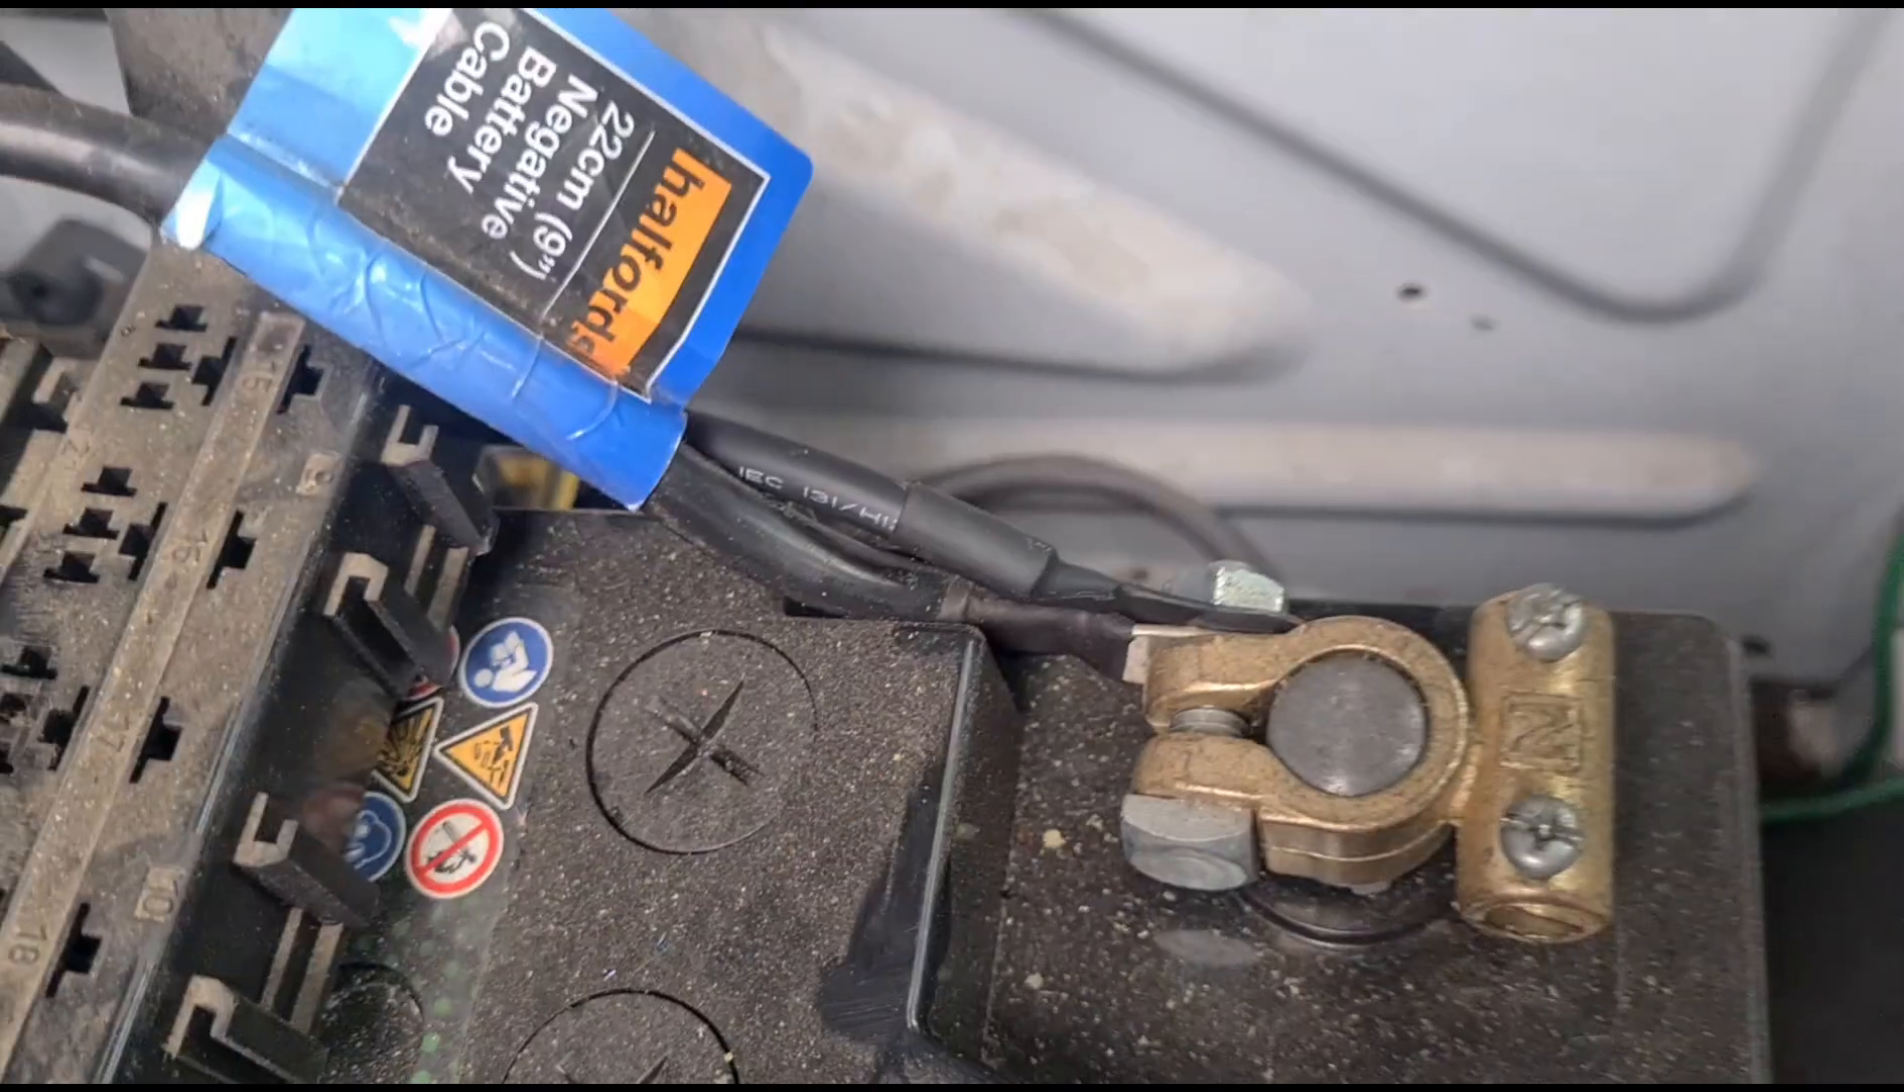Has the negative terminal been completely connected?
Yes.